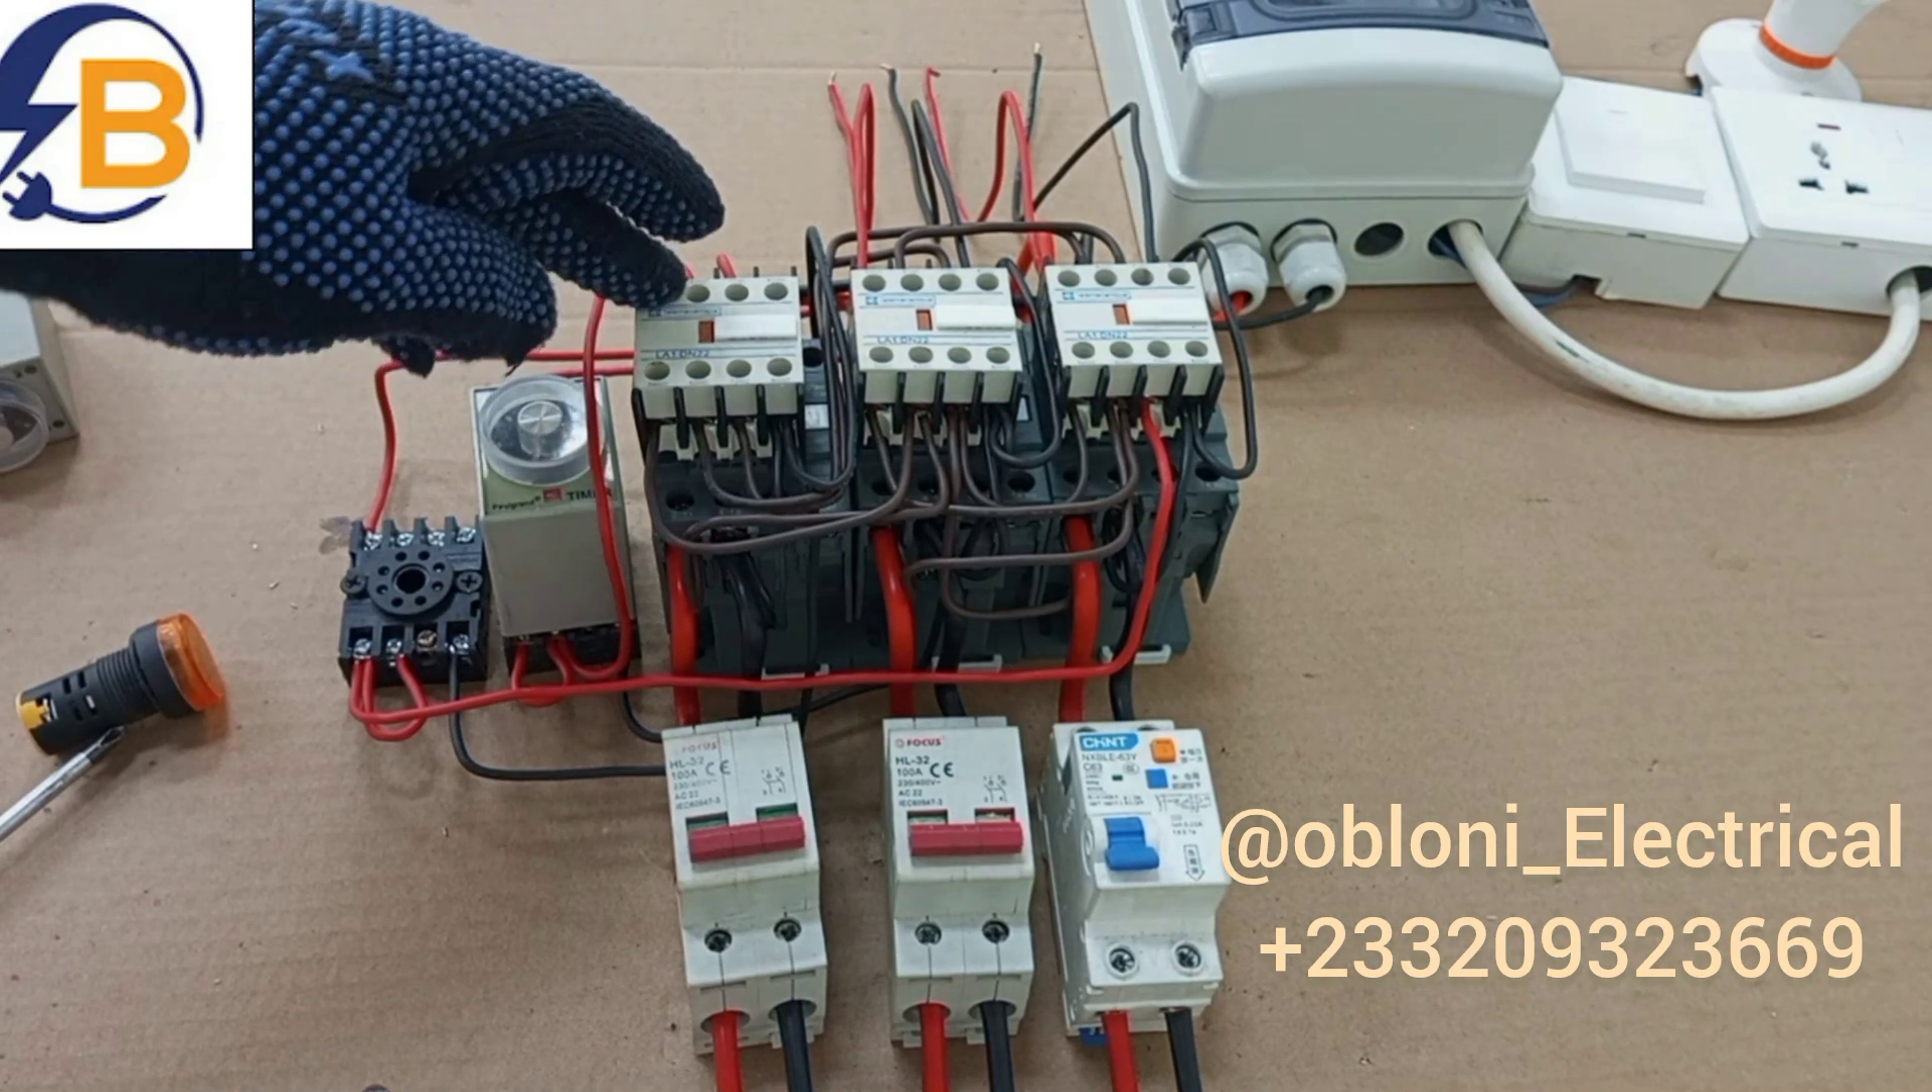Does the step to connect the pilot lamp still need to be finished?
Yes.